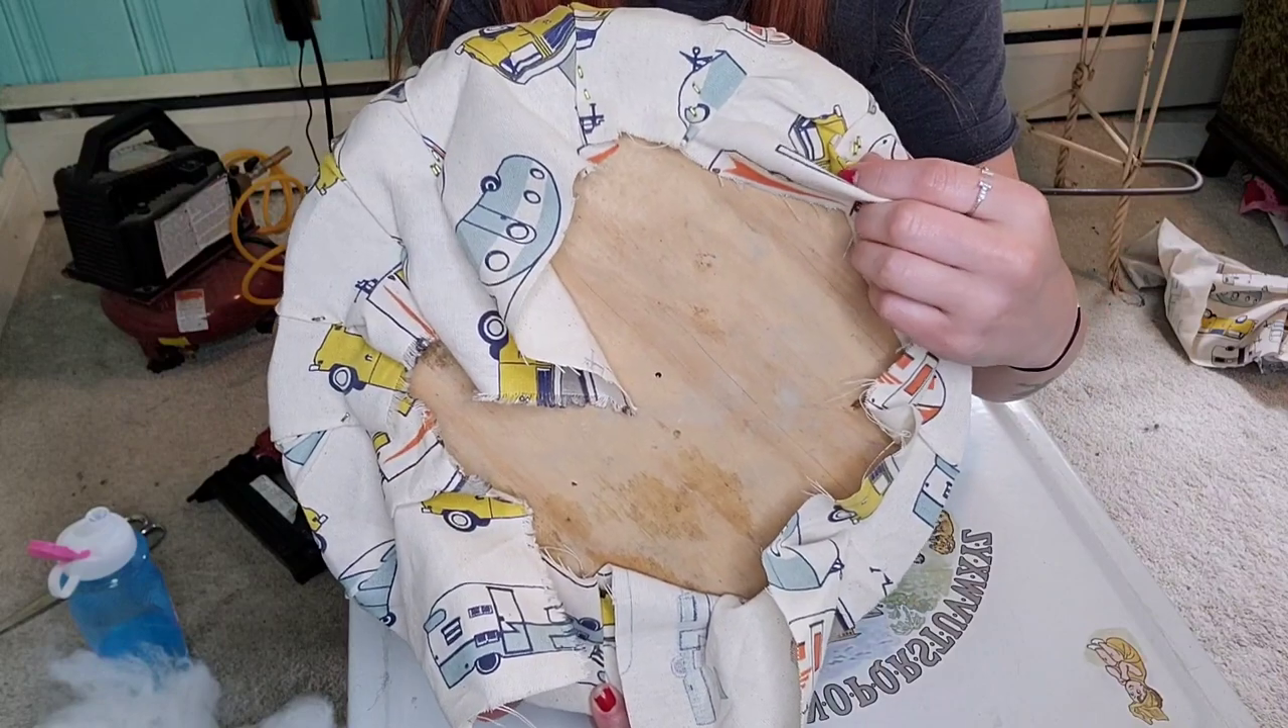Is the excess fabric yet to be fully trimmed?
Yes.